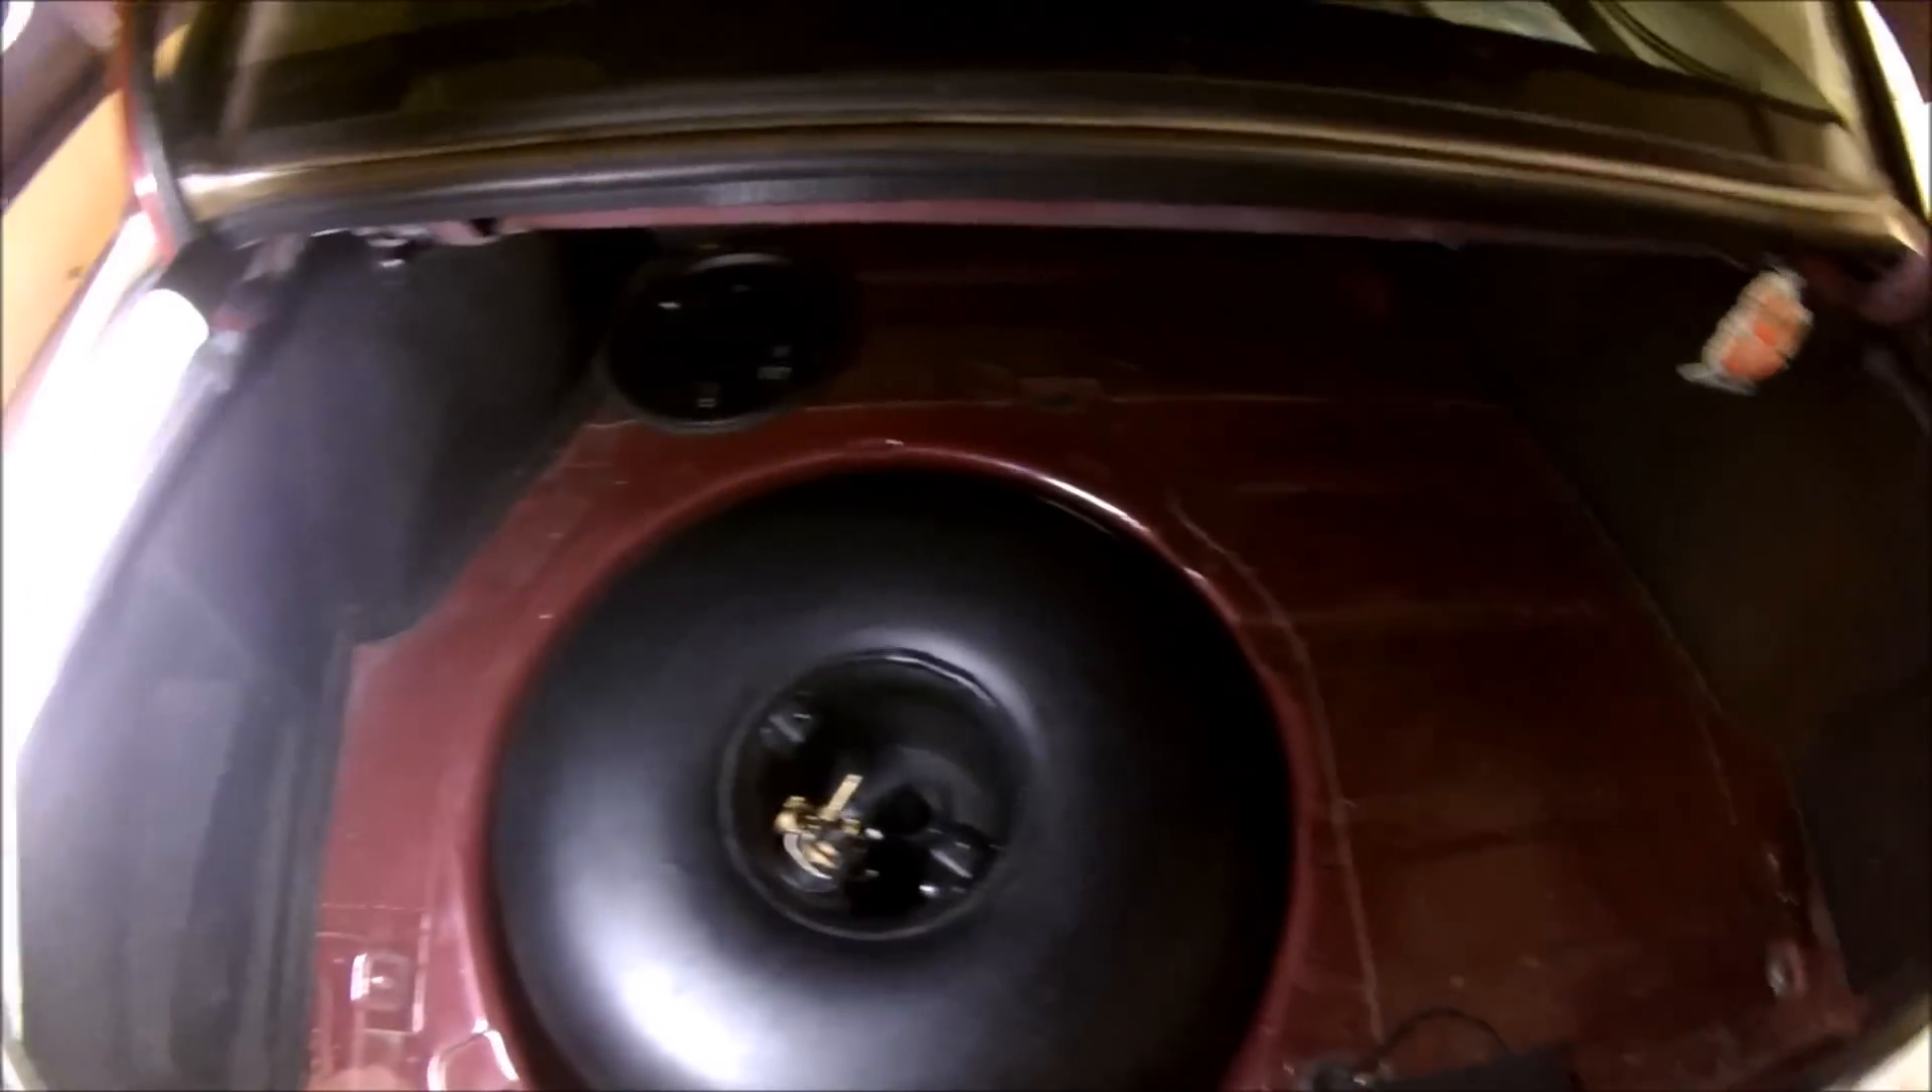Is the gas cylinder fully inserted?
Yes.